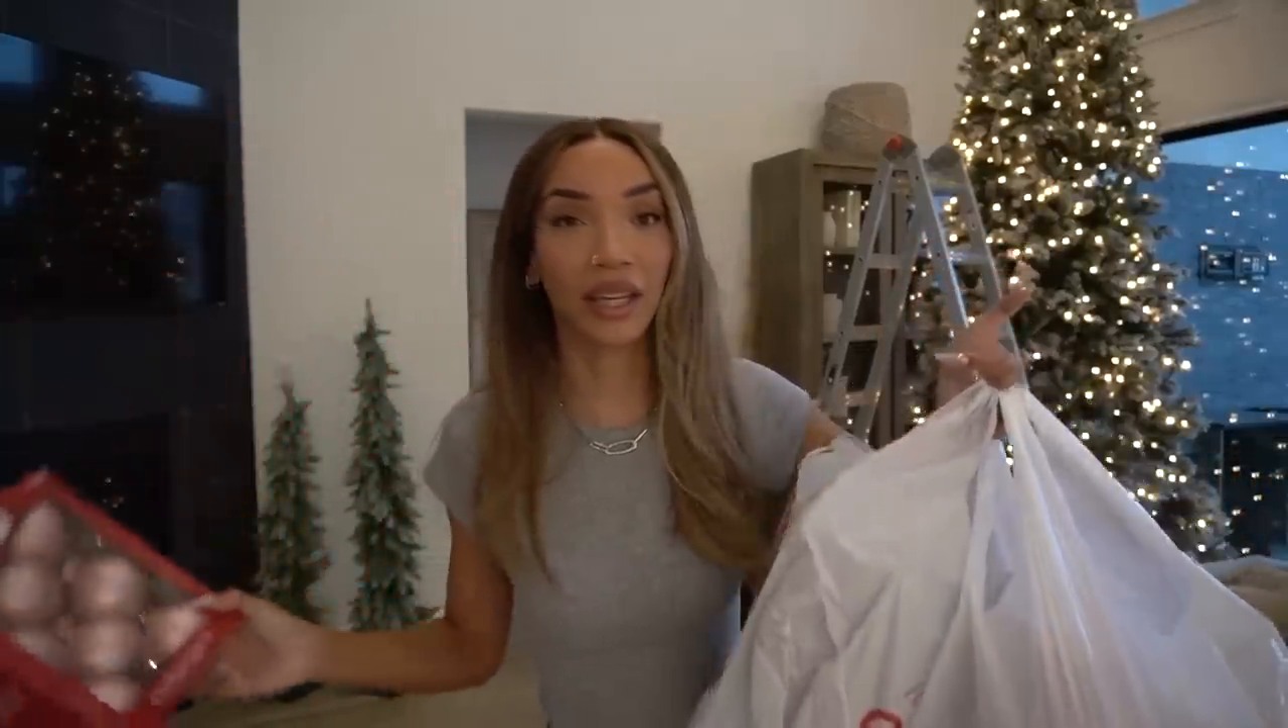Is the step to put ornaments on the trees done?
No.